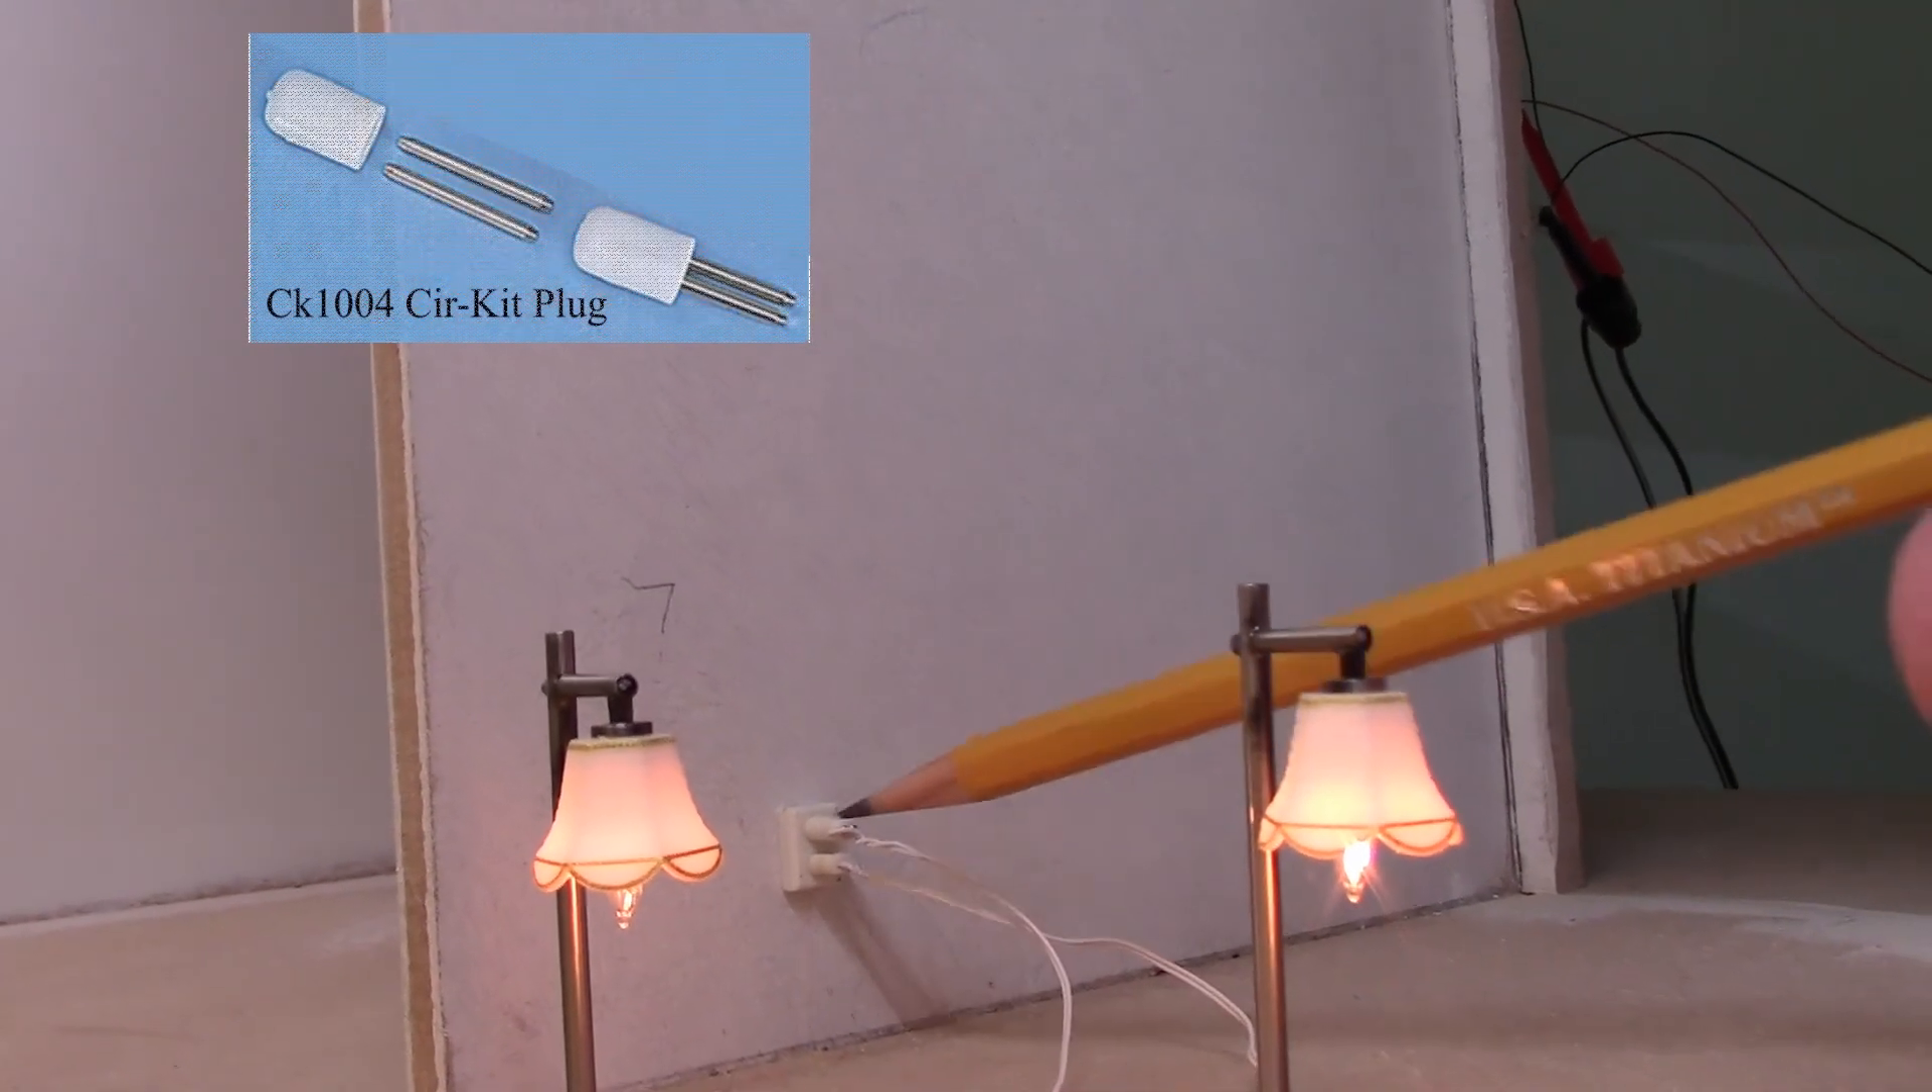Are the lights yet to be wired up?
No.